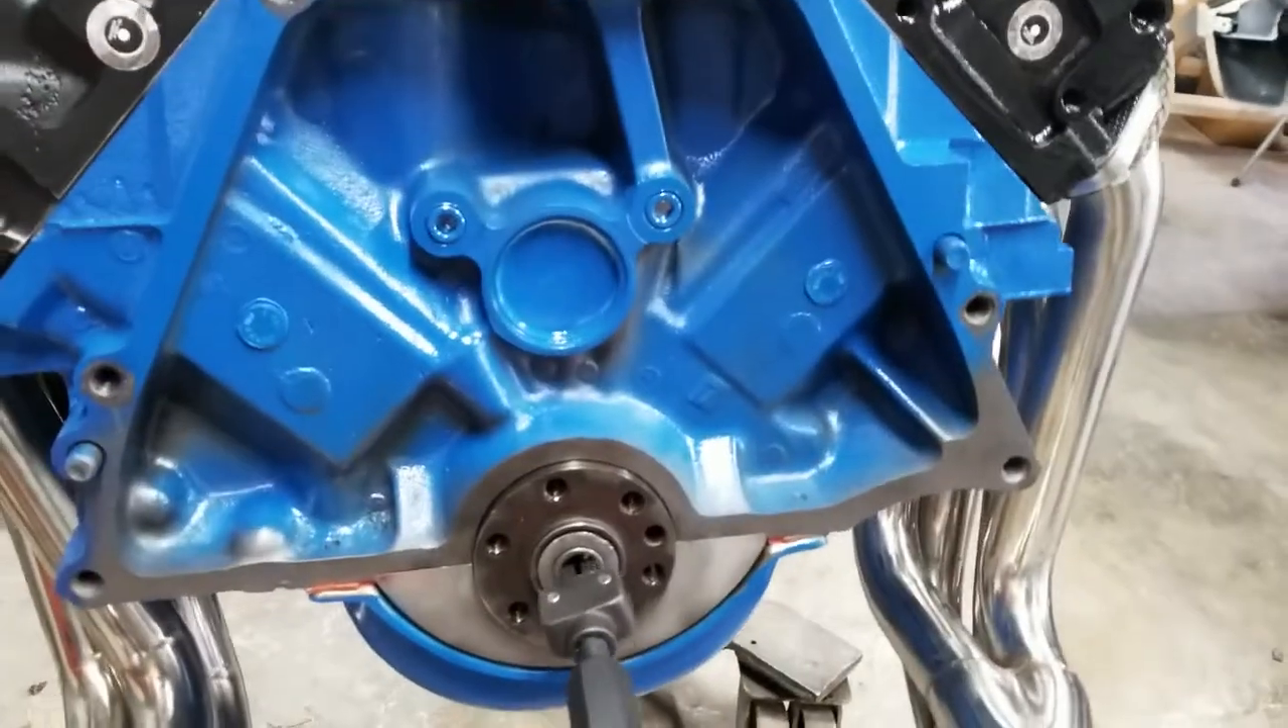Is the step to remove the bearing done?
No.